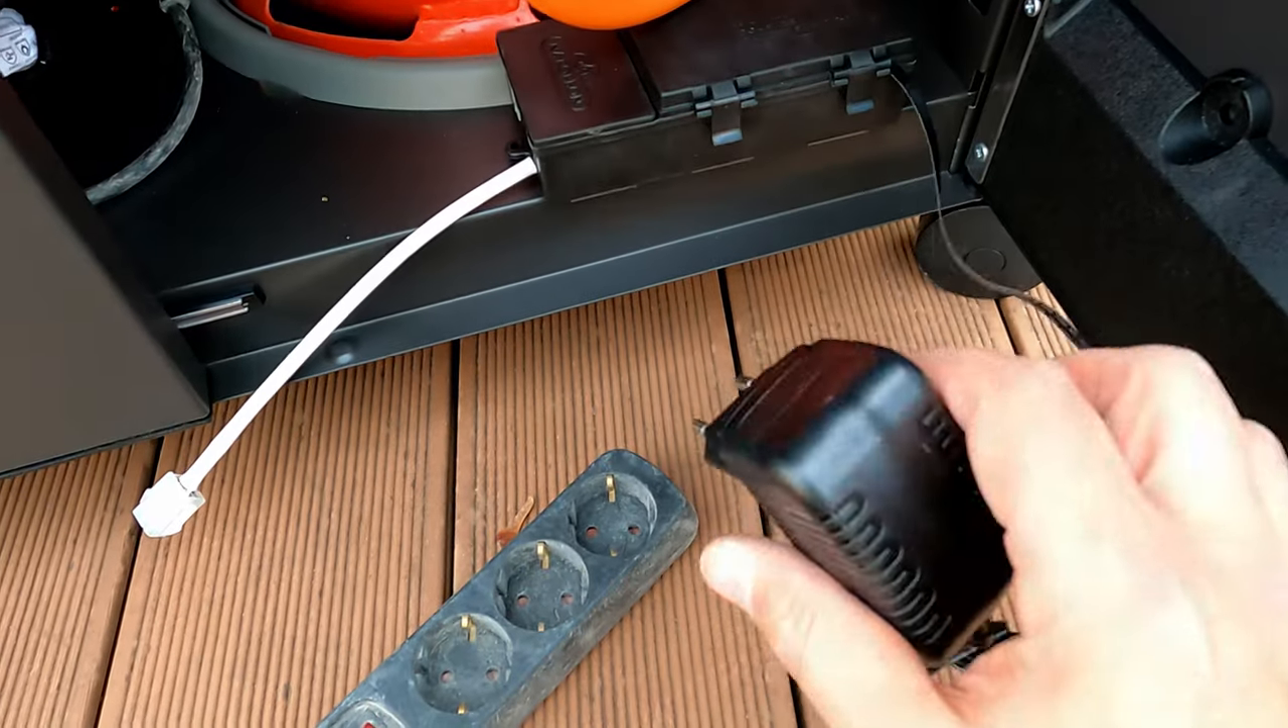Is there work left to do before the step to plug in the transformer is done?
Yes.